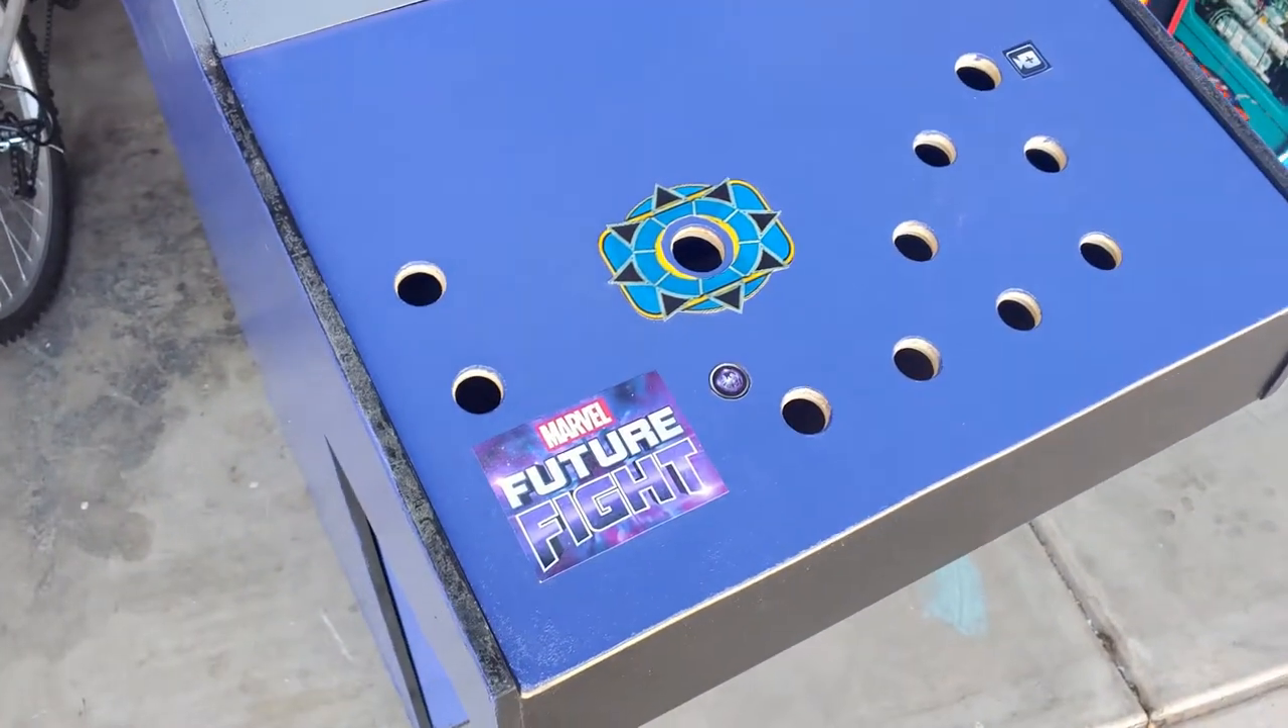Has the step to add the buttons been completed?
No.